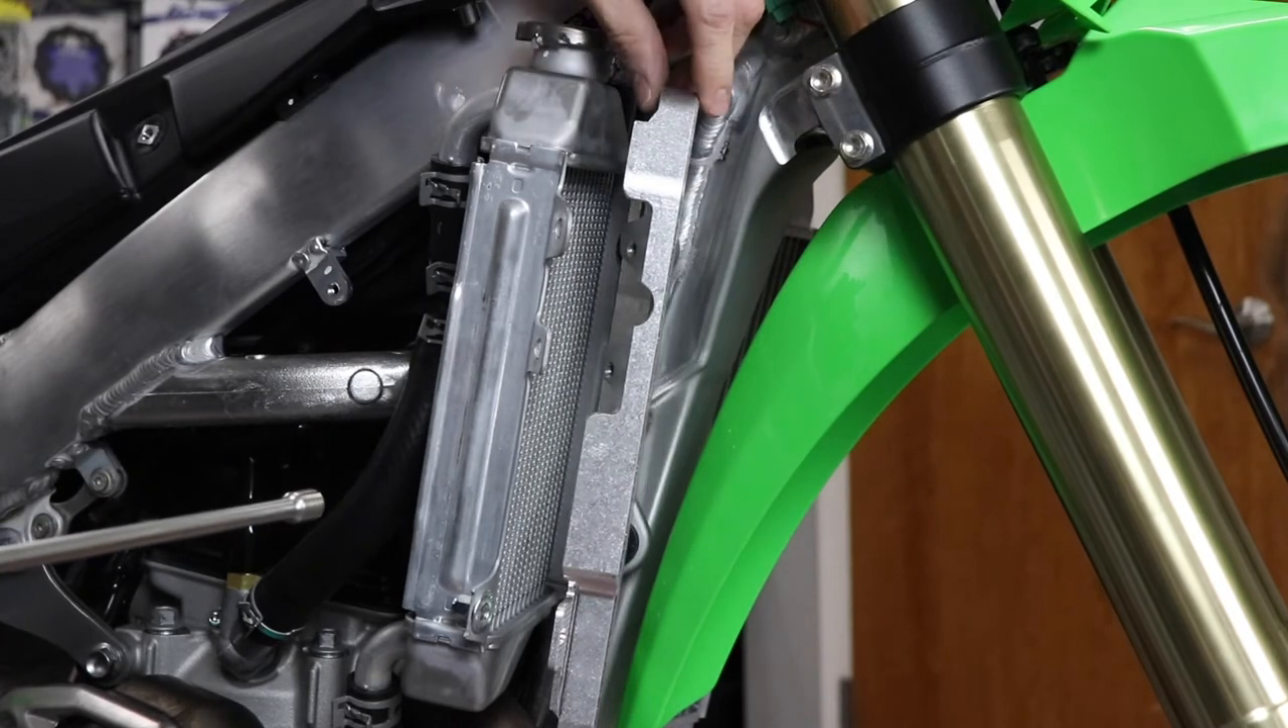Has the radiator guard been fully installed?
No.